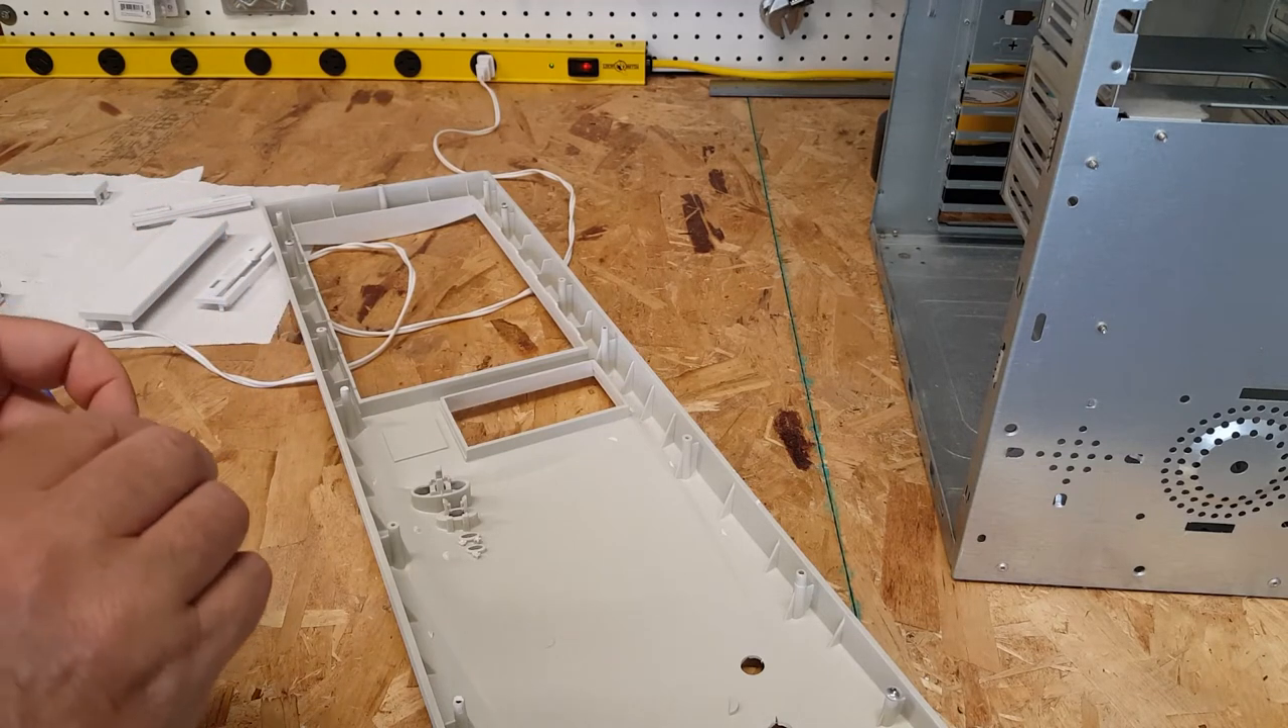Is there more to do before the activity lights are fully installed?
Yes.